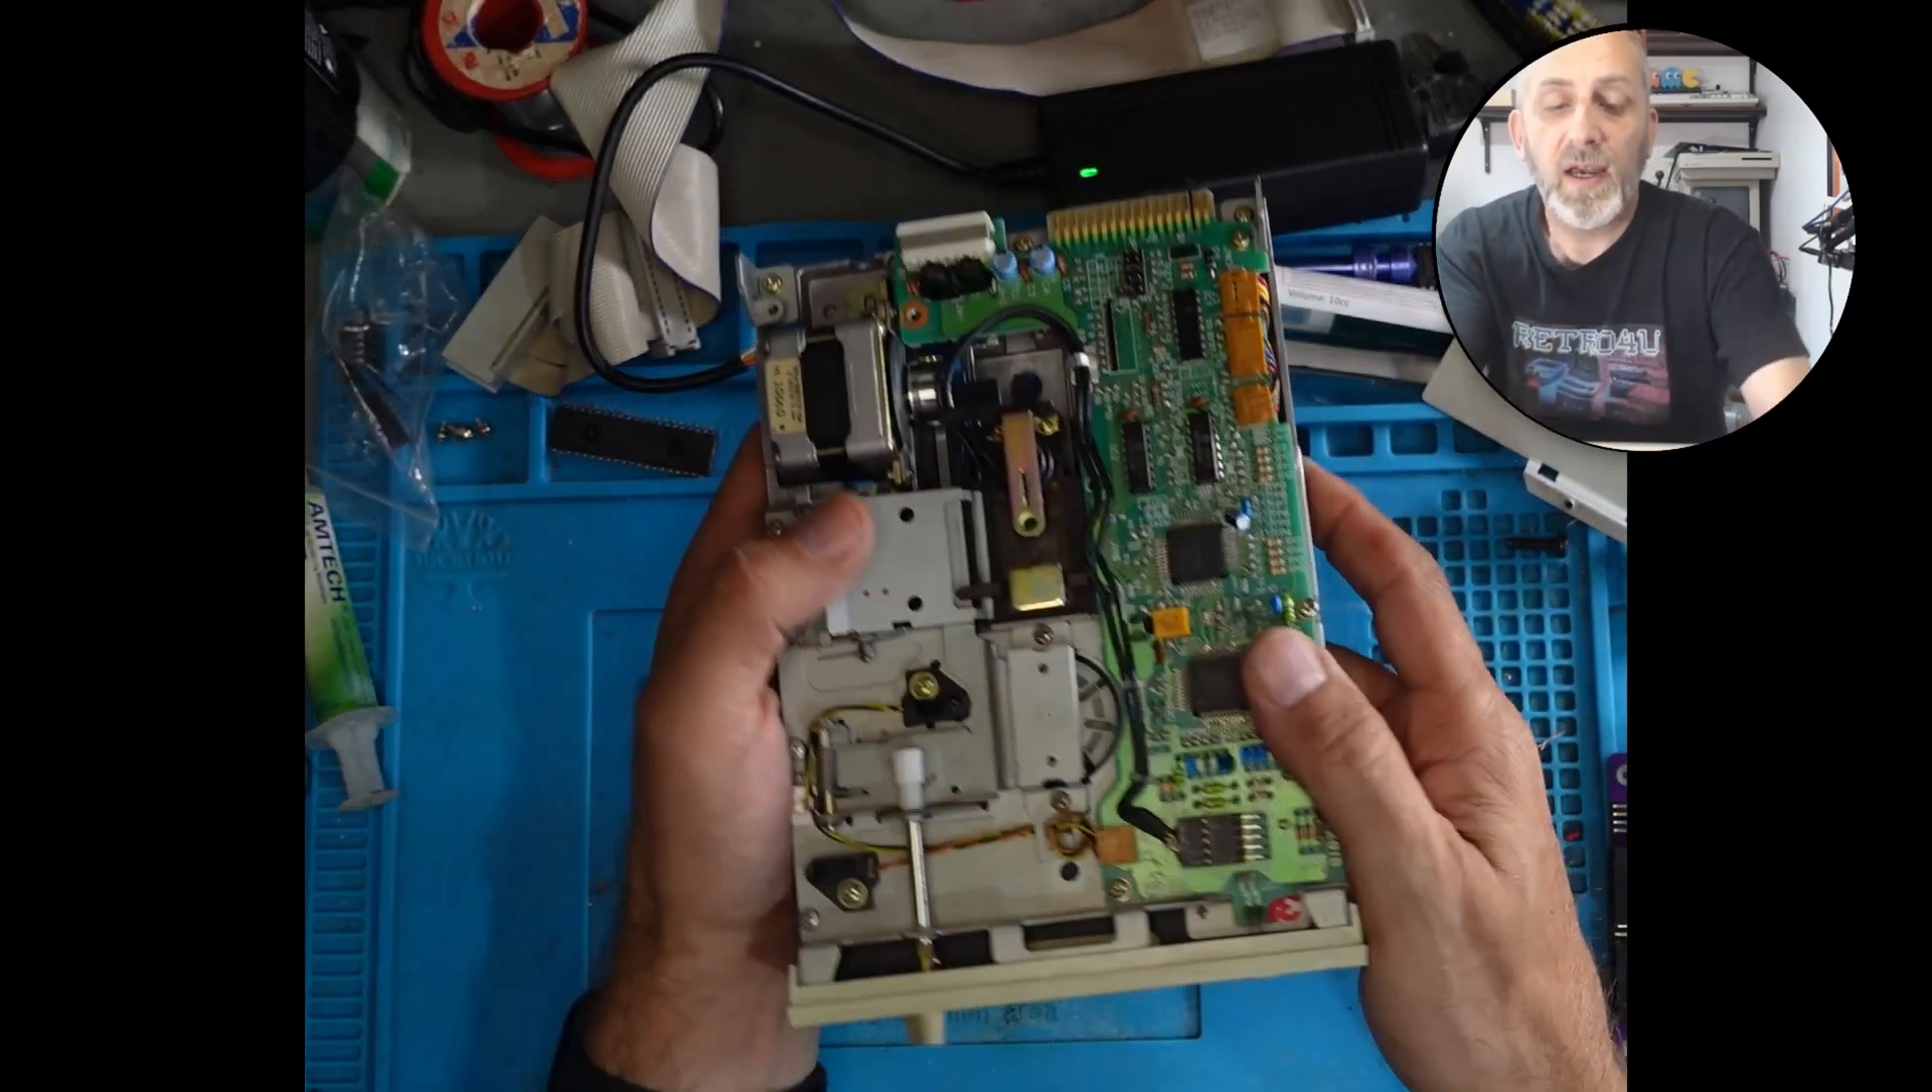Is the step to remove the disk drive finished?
Yes.